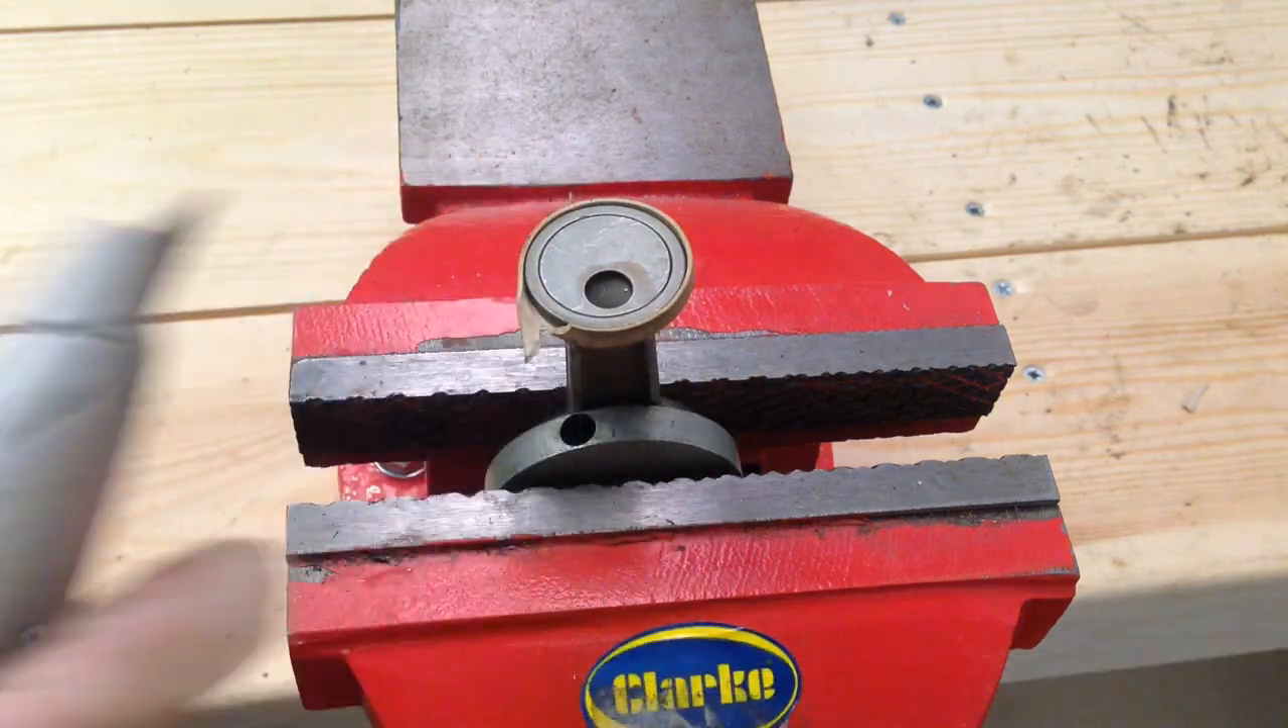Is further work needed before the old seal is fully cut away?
Yes.